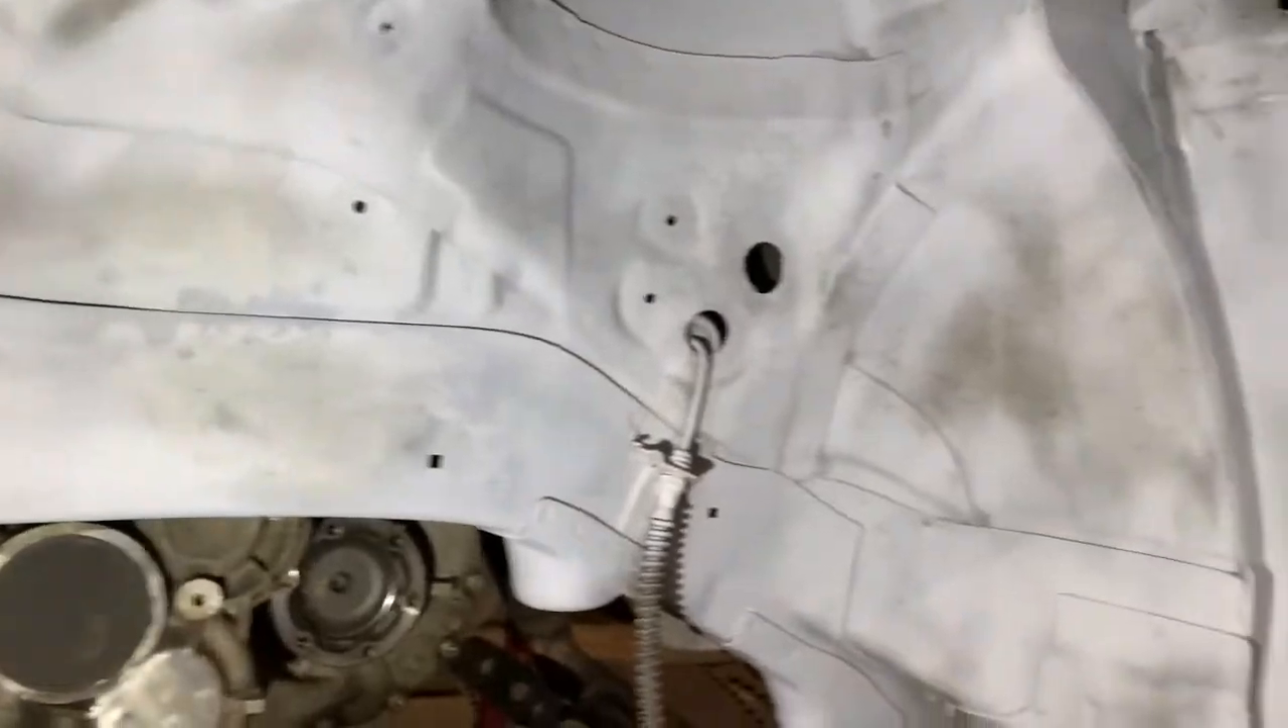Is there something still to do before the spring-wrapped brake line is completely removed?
Yes.